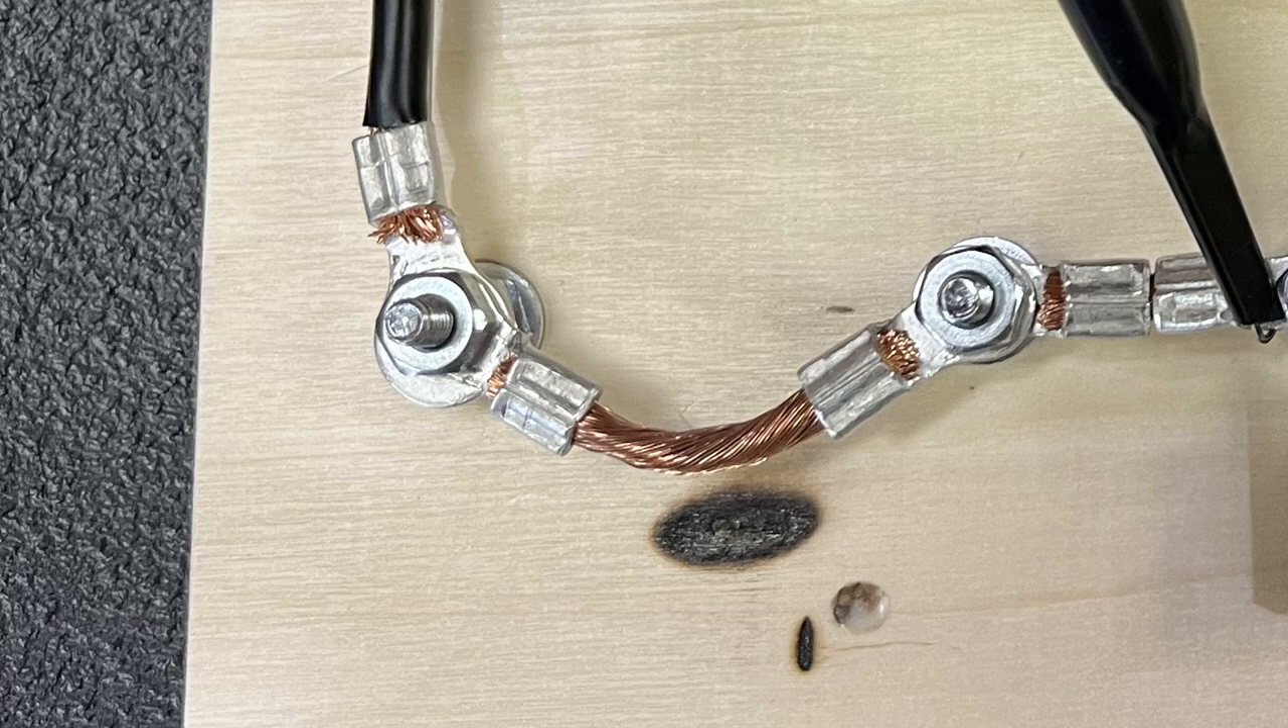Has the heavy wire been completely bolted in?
Yes.